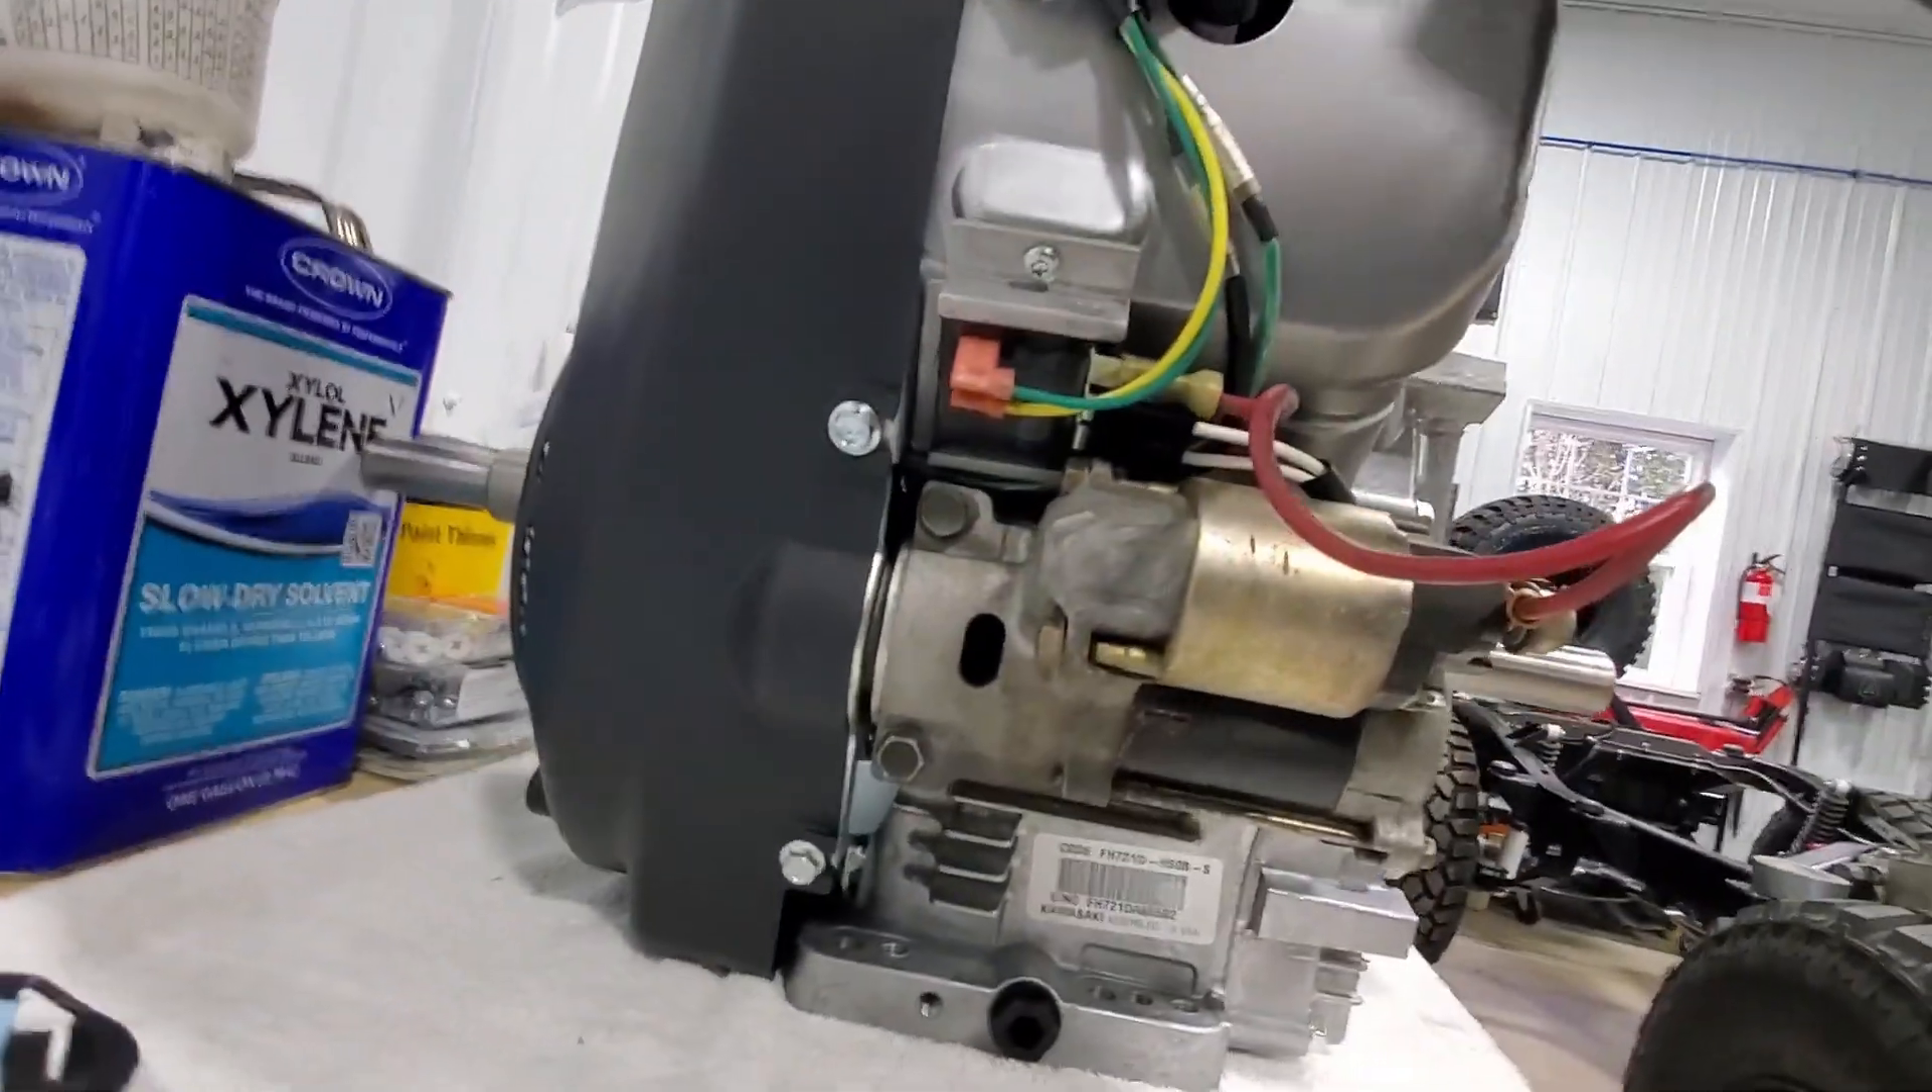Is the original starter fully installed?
Yes.